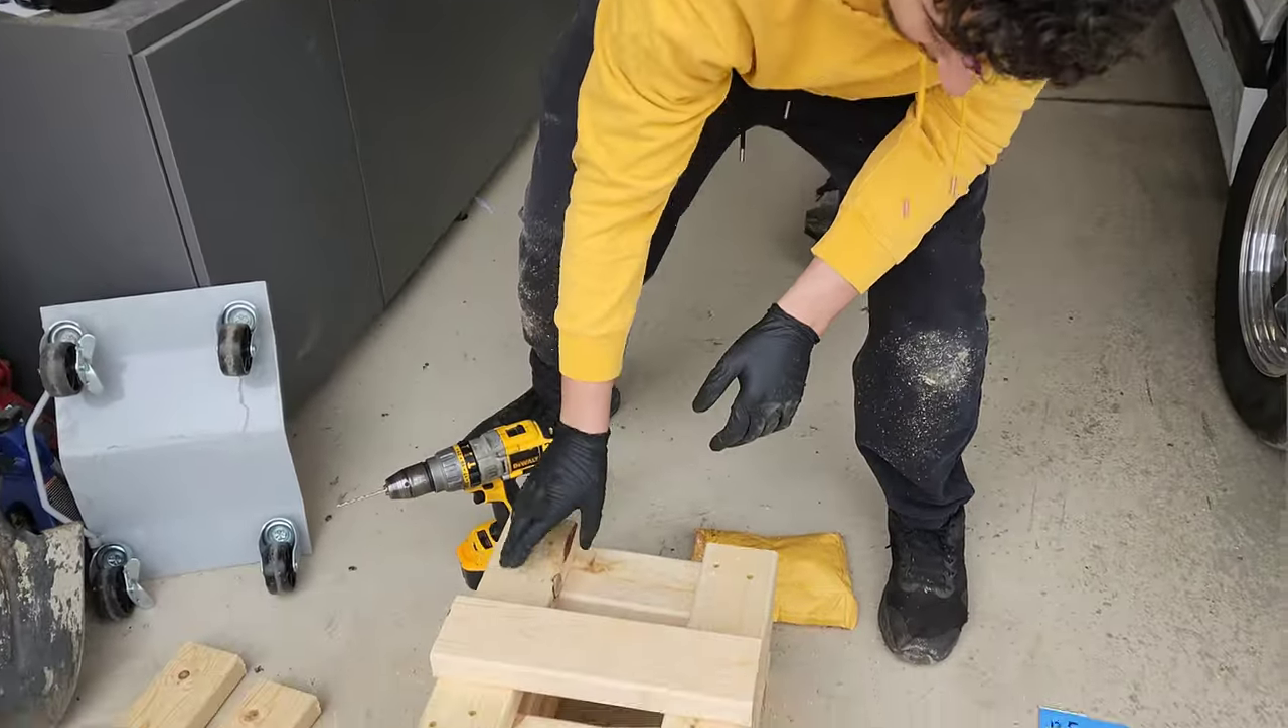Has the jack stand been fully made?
No.